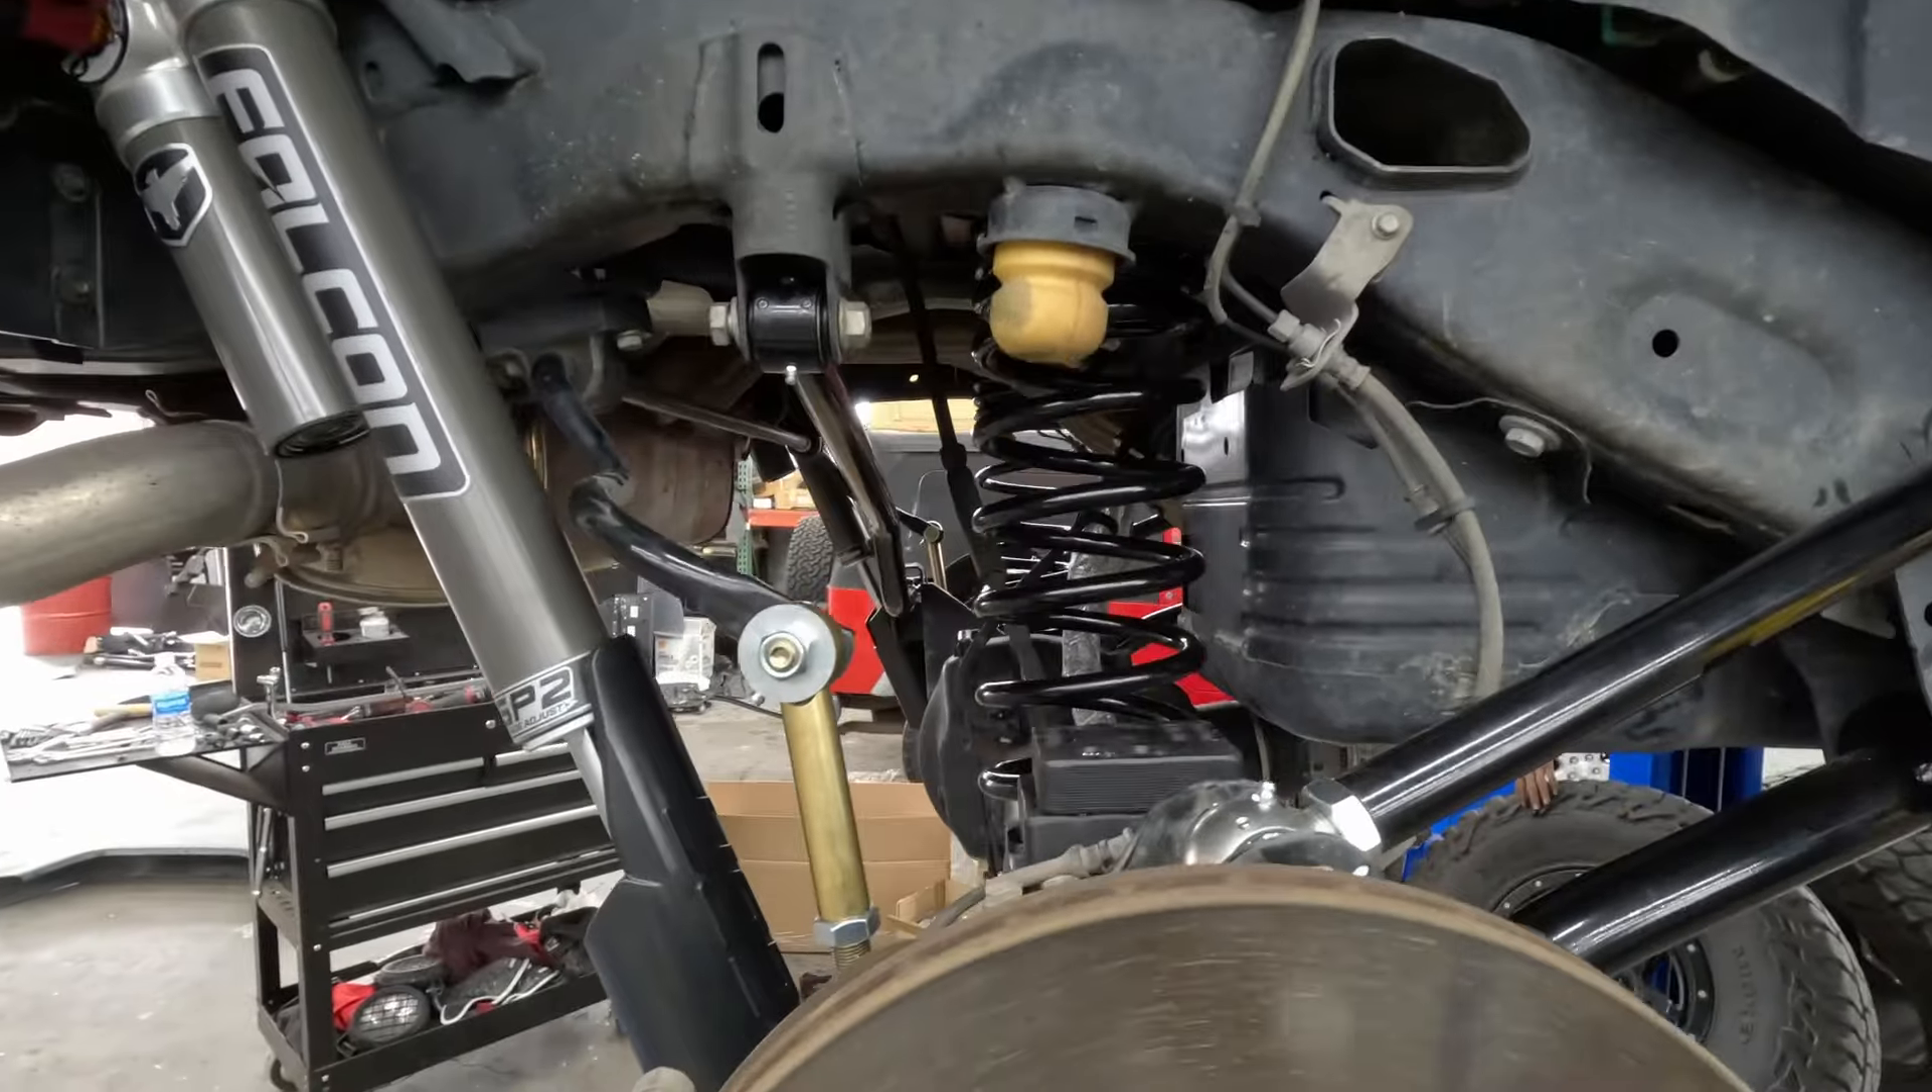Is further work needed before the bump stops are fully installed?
No.